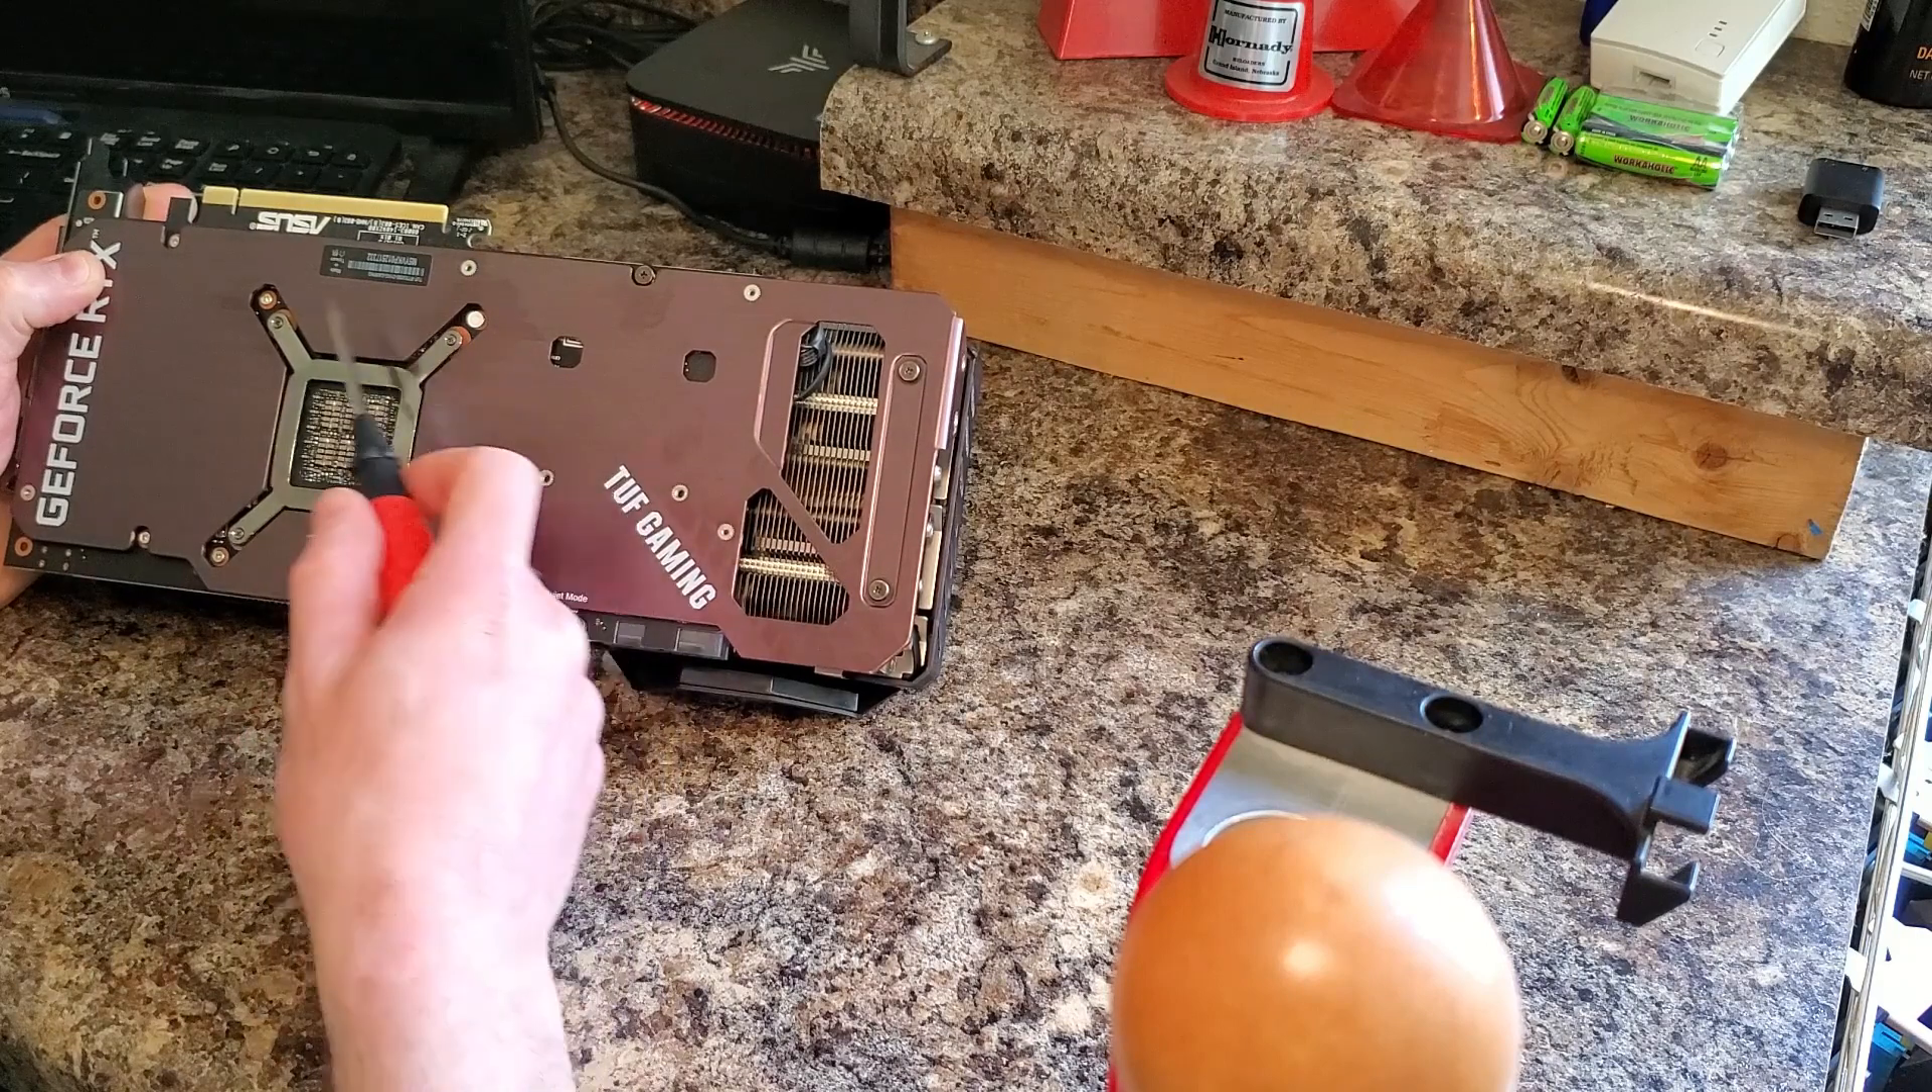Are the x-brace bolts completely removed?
No.